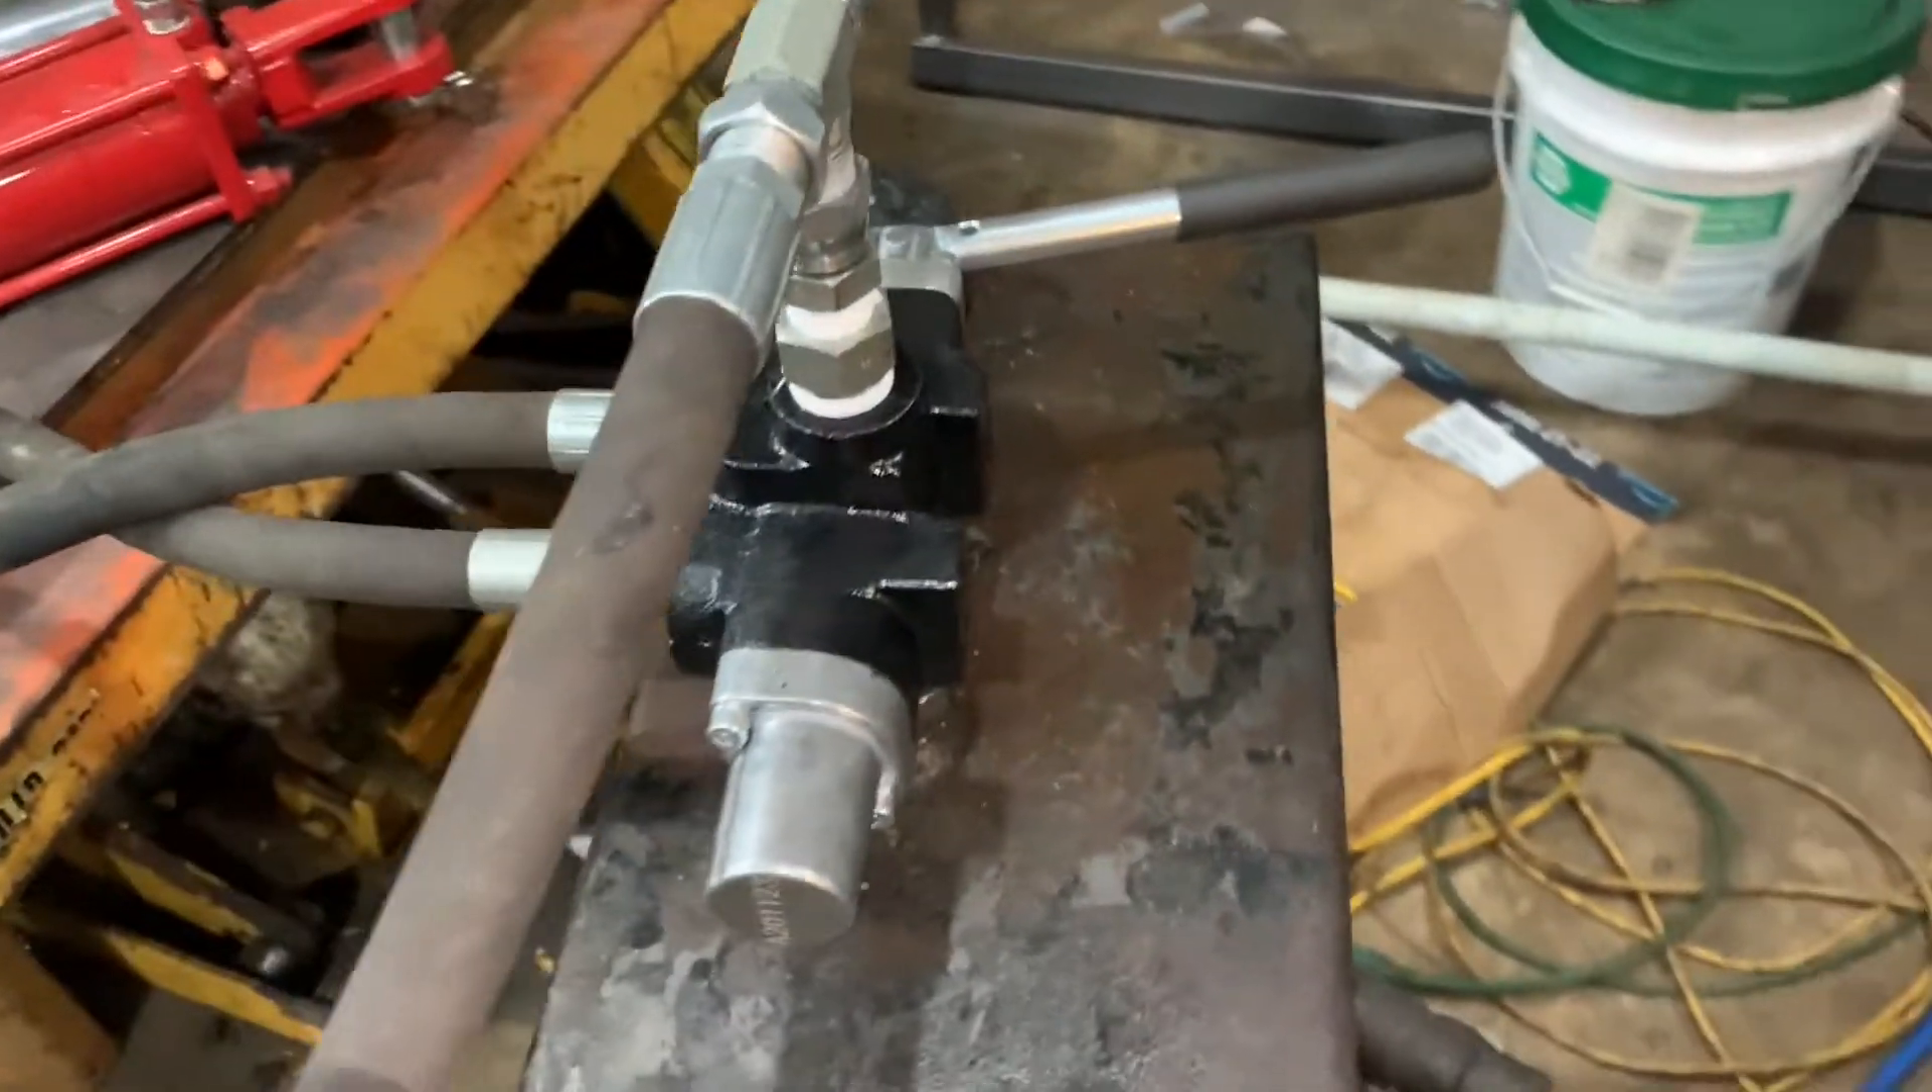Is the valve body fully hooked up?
Yes.